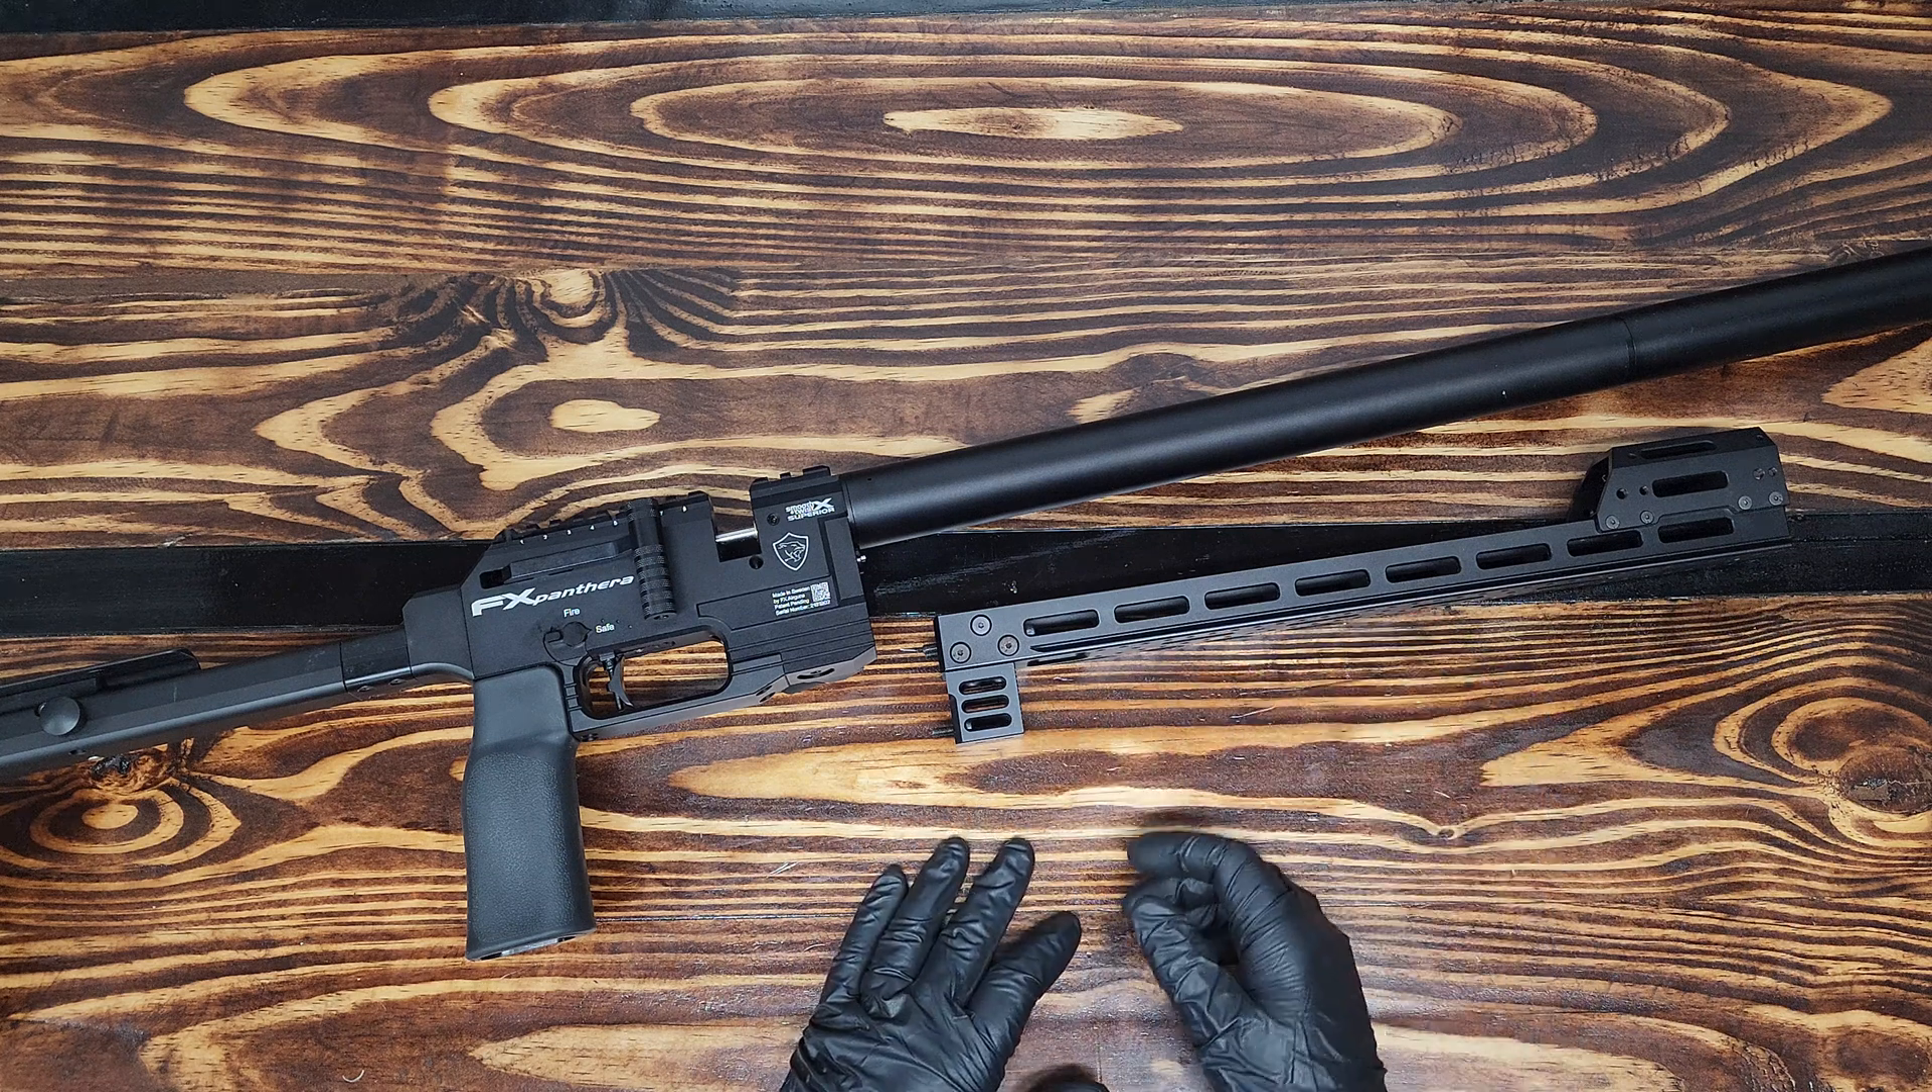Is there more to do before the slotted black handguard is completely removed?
No.